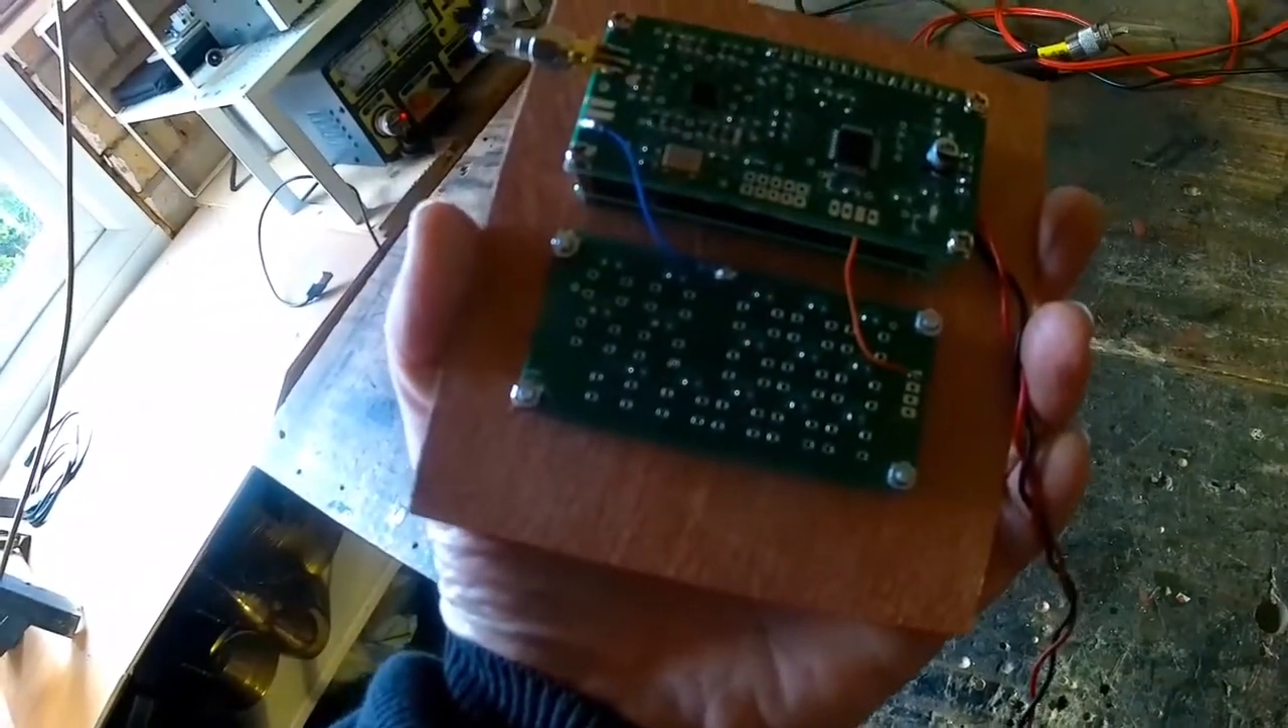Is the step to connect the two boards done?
Yes.